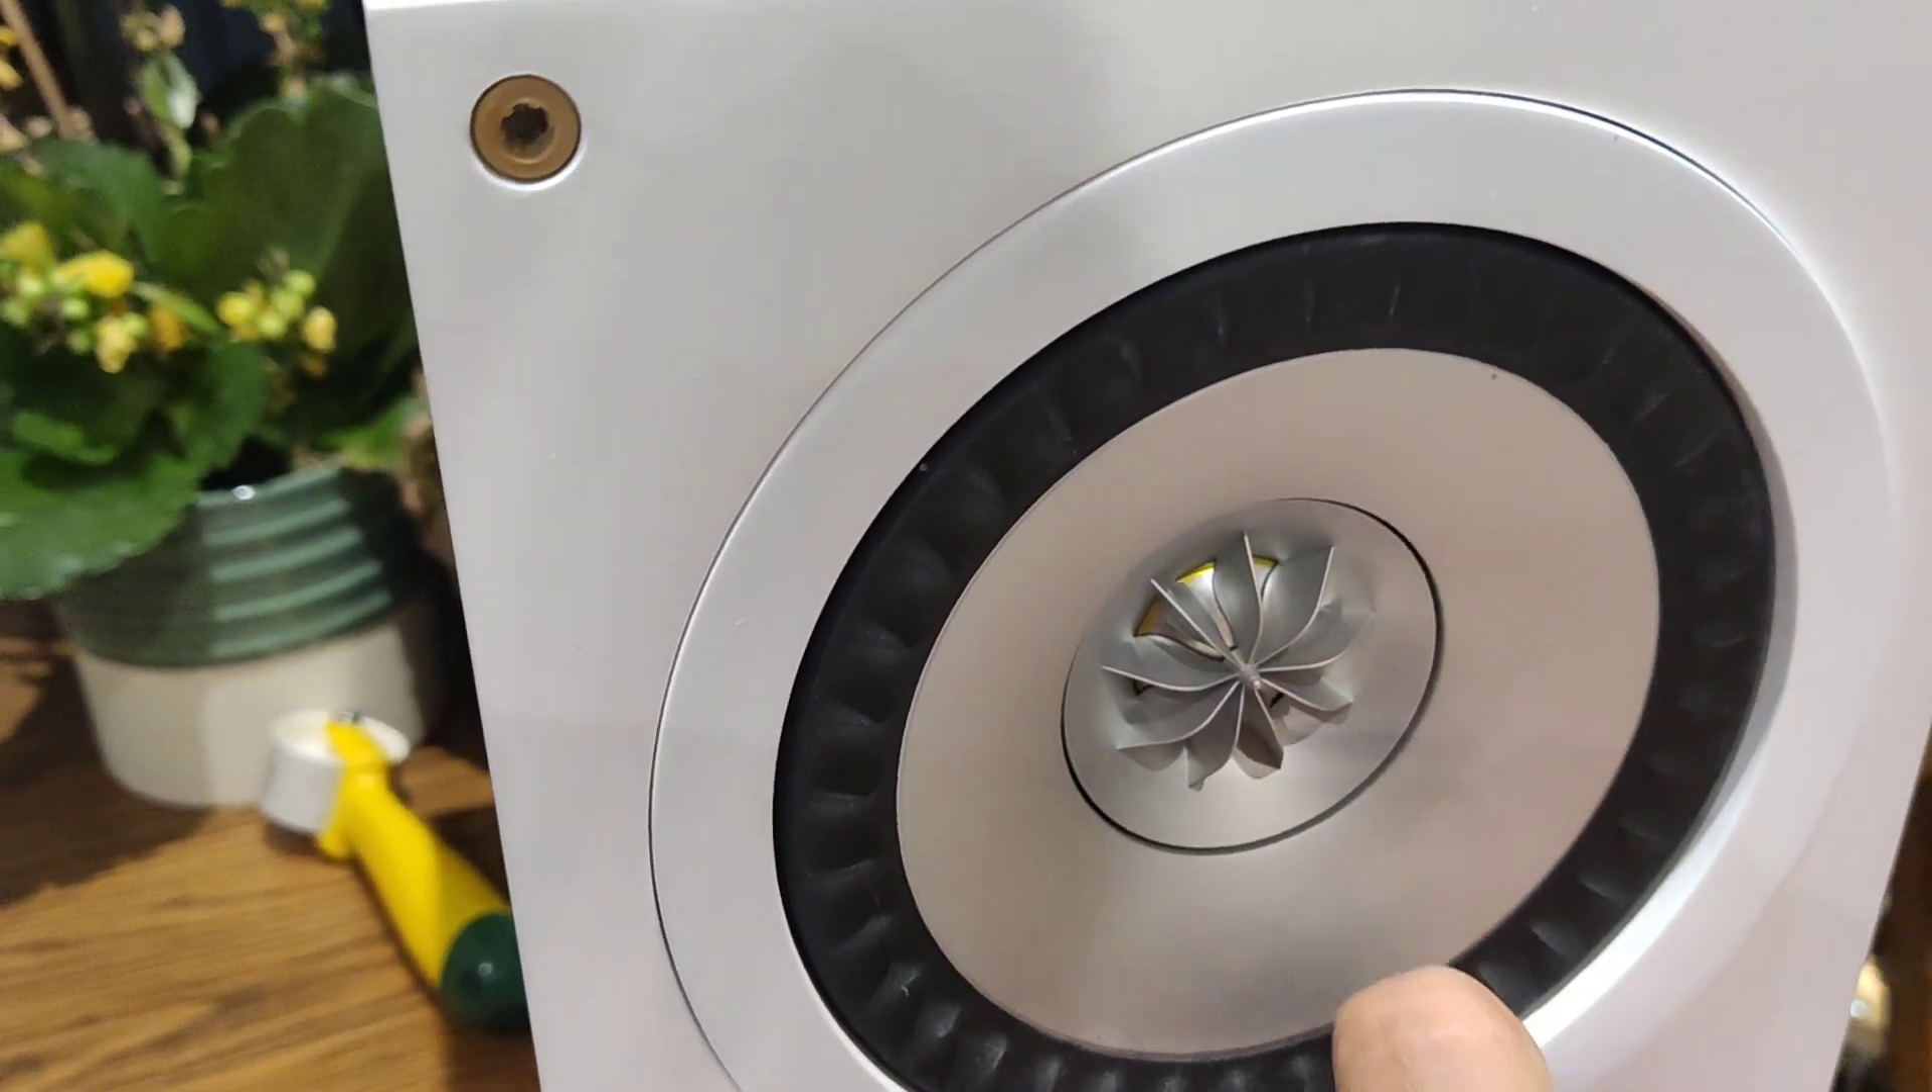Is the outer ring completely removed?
No.